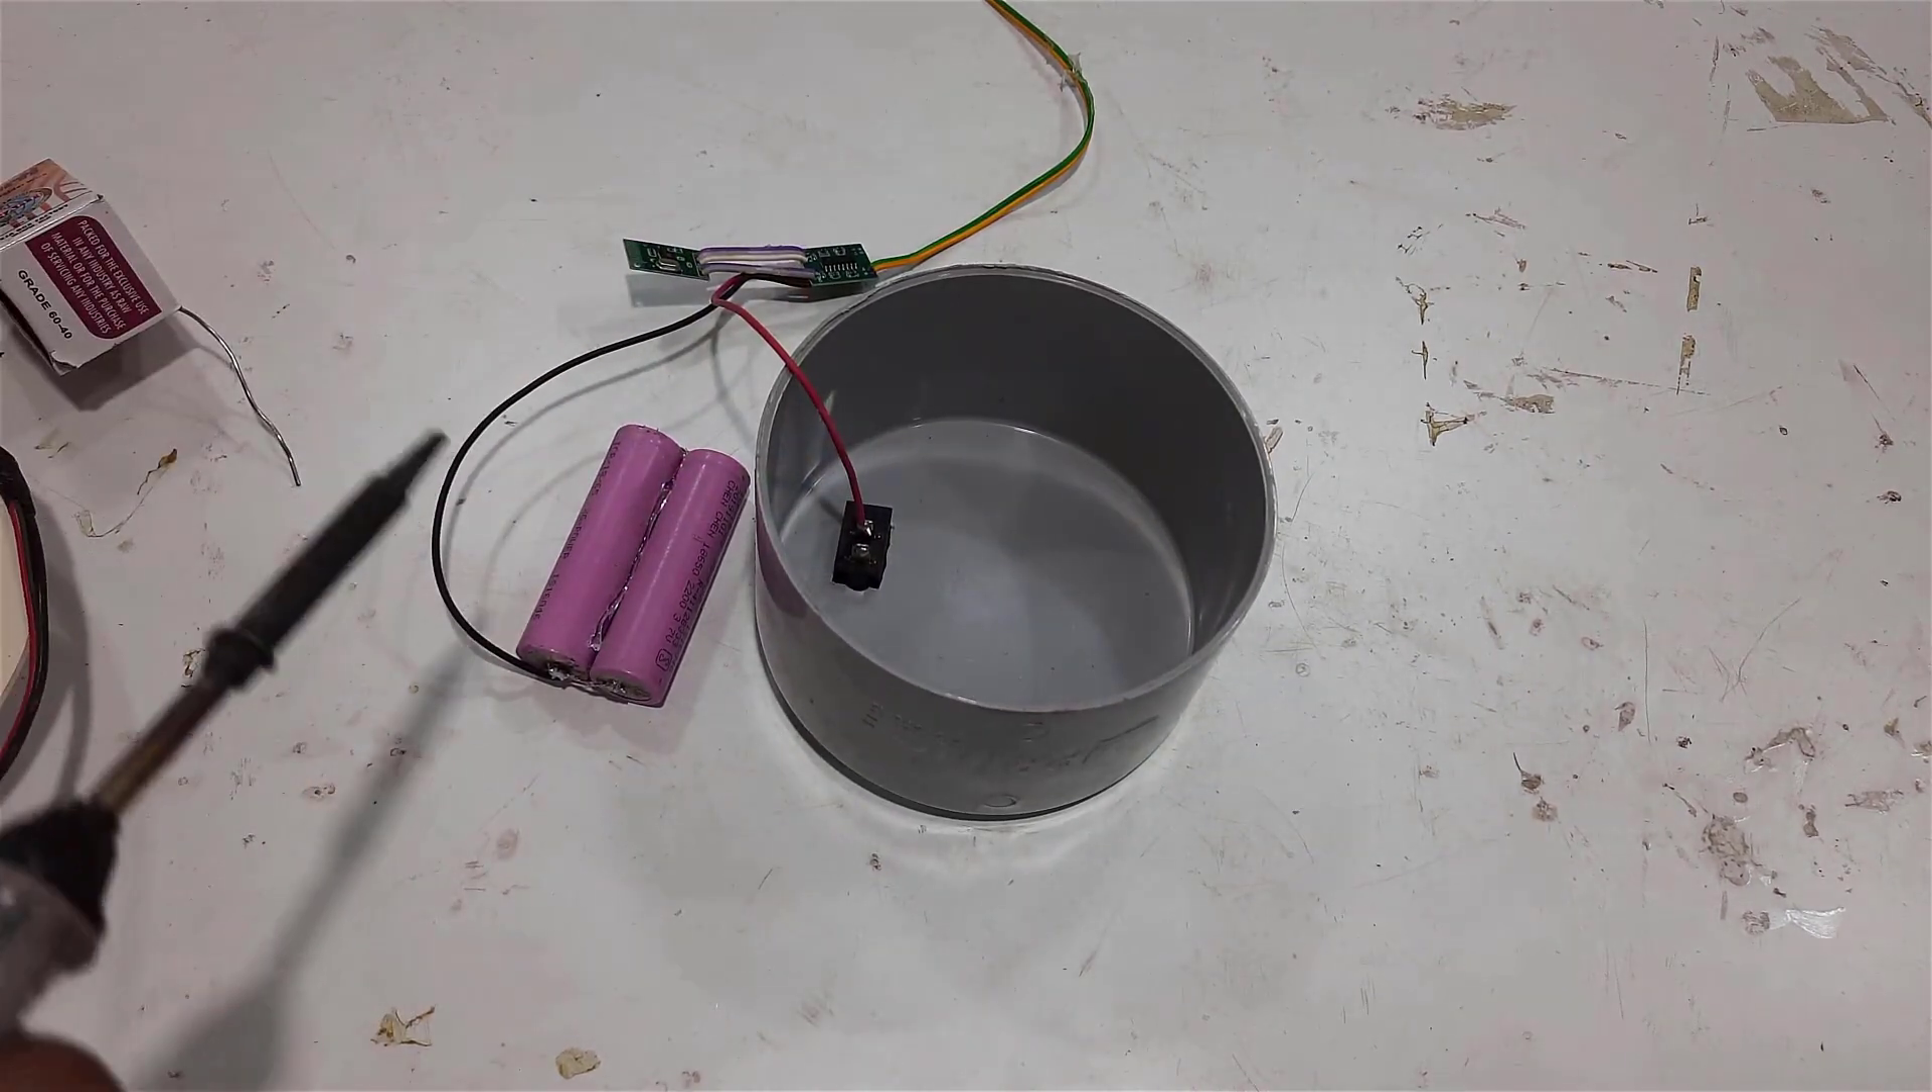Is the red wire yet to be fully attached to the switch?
No.